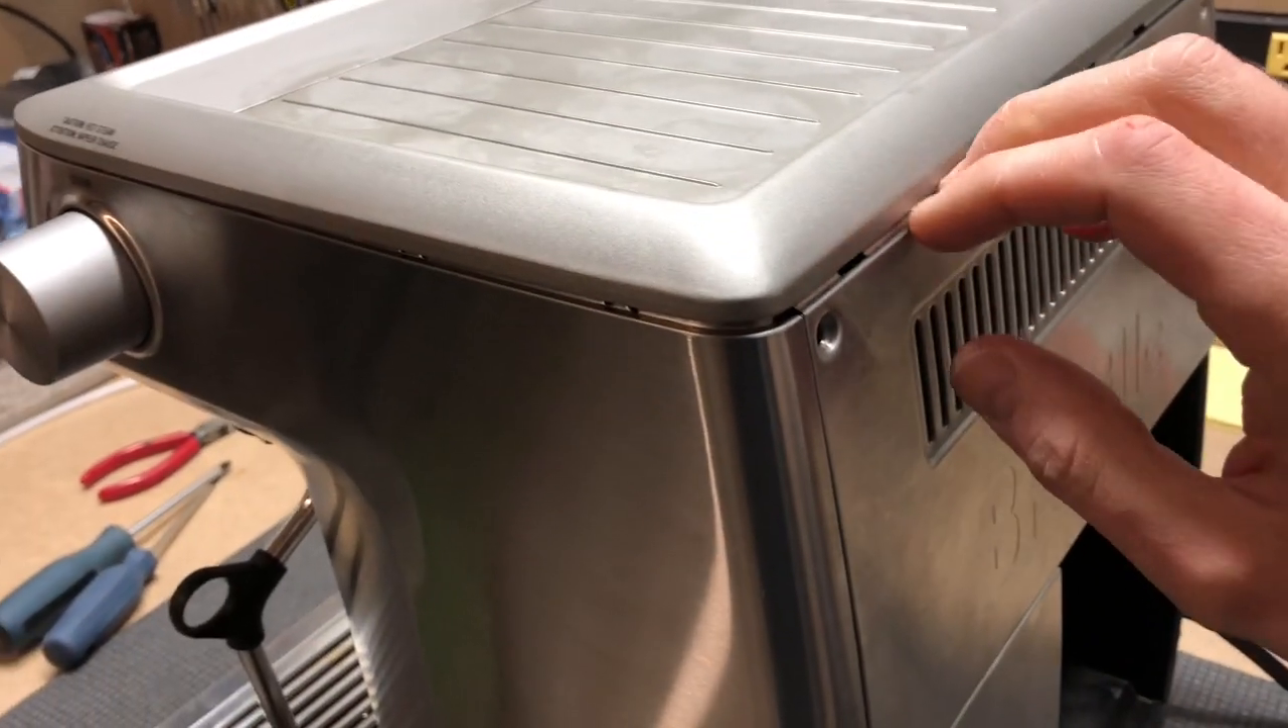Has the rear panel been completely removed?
No.